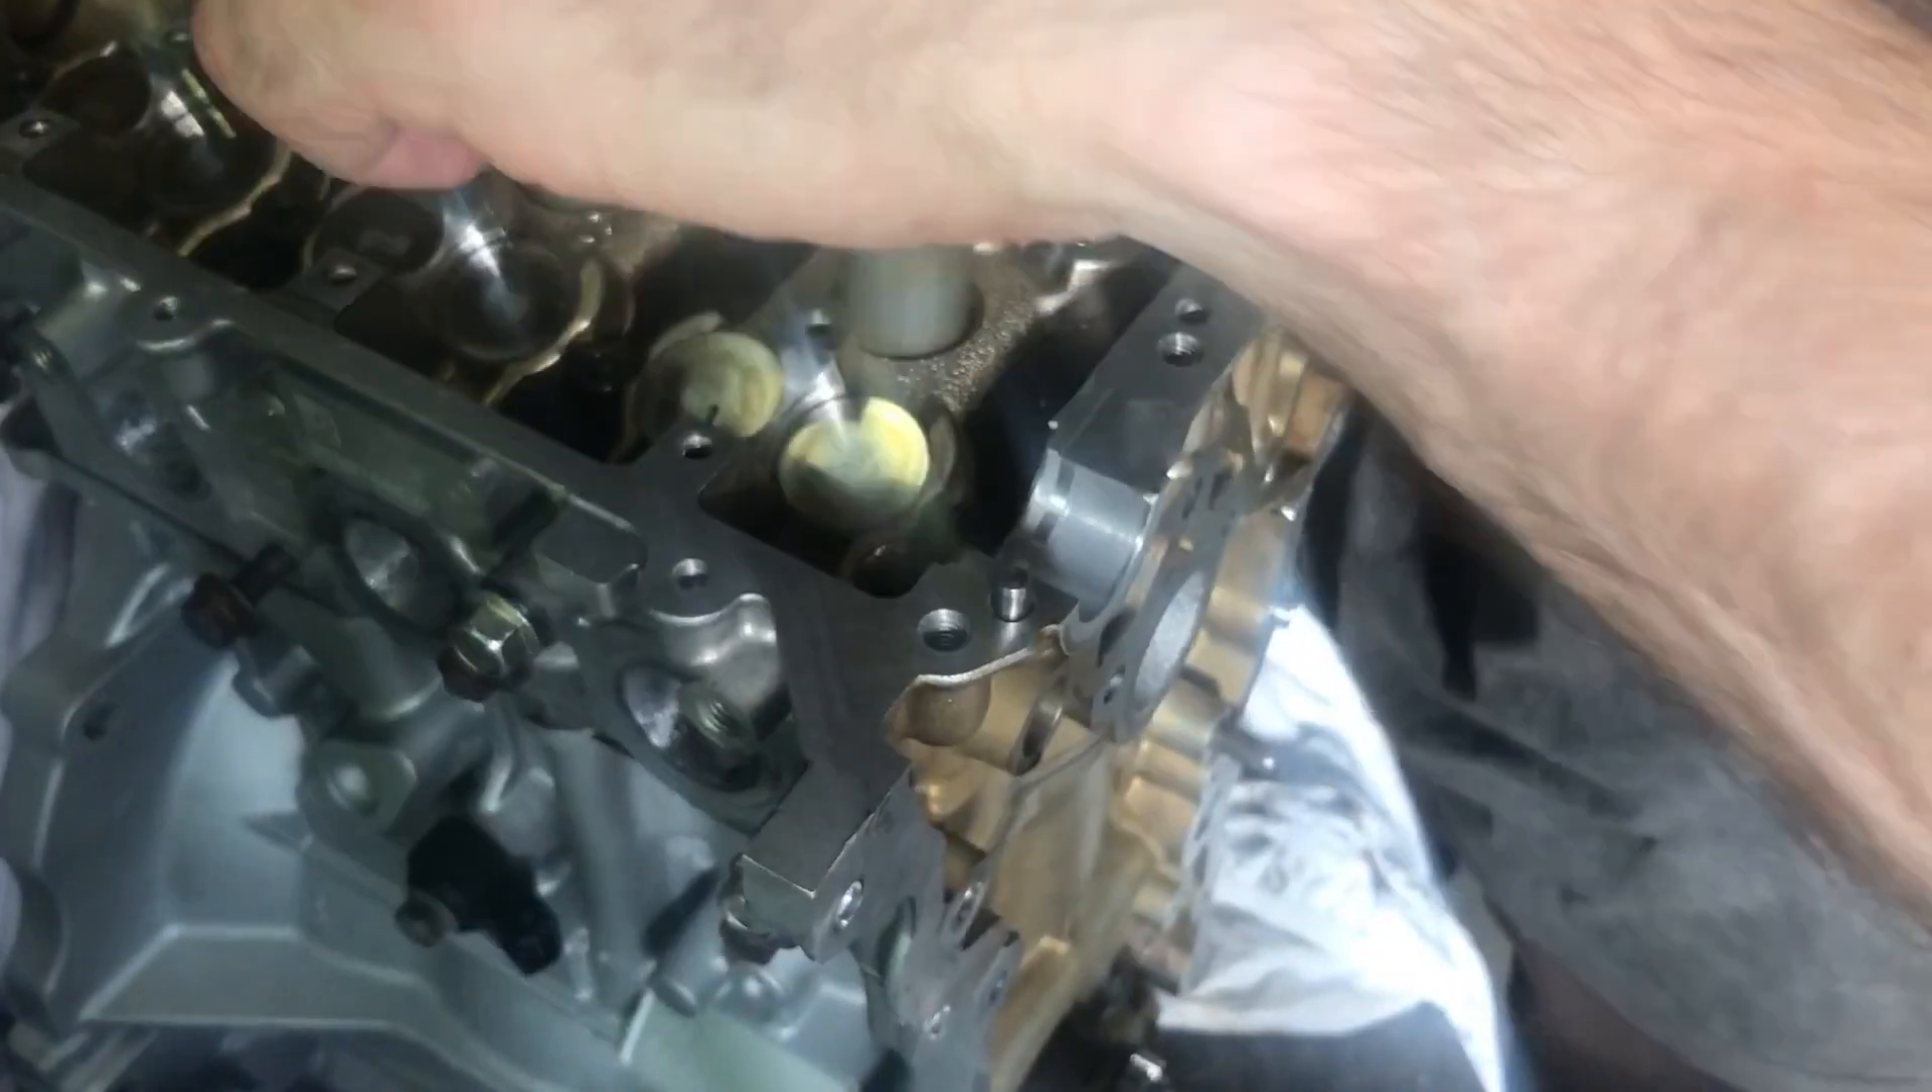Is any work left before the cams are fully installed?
Yes.